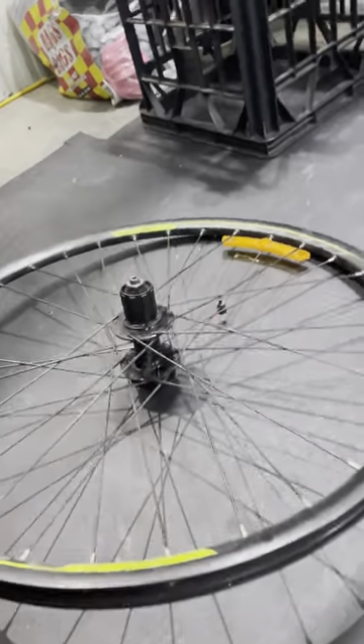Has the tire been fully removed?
Yes.